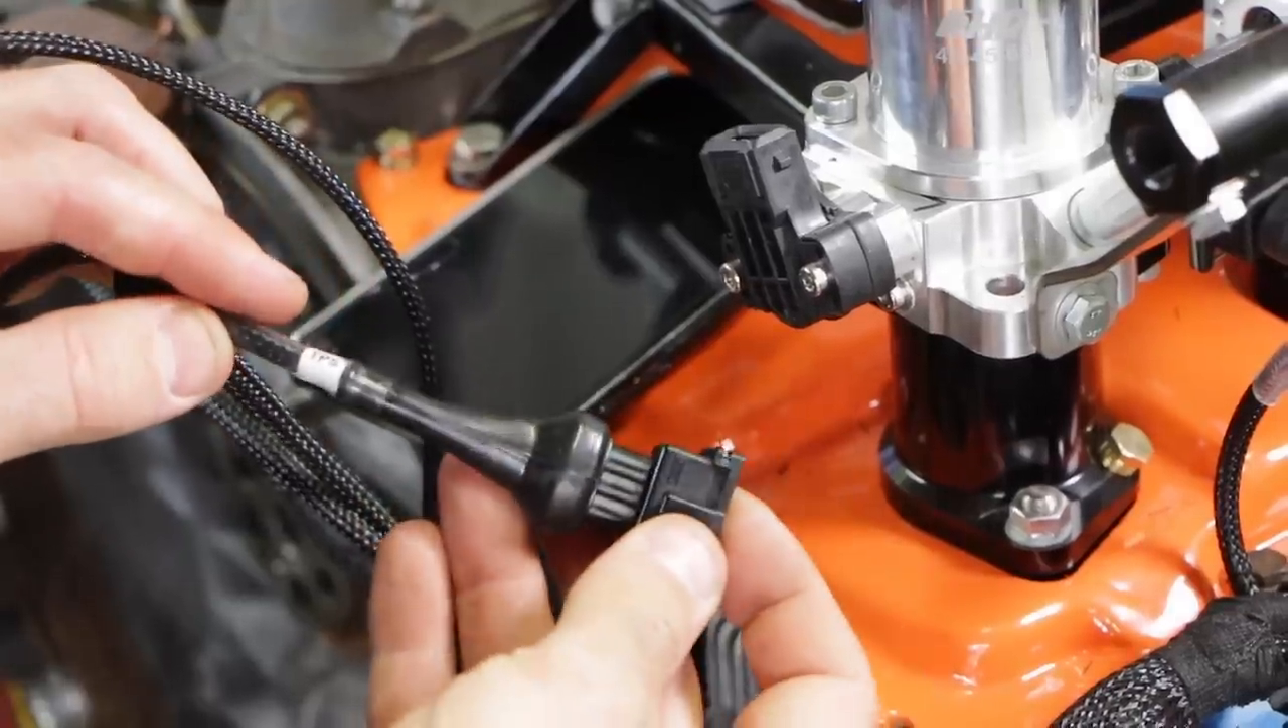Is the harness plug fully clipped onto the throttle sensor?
No.